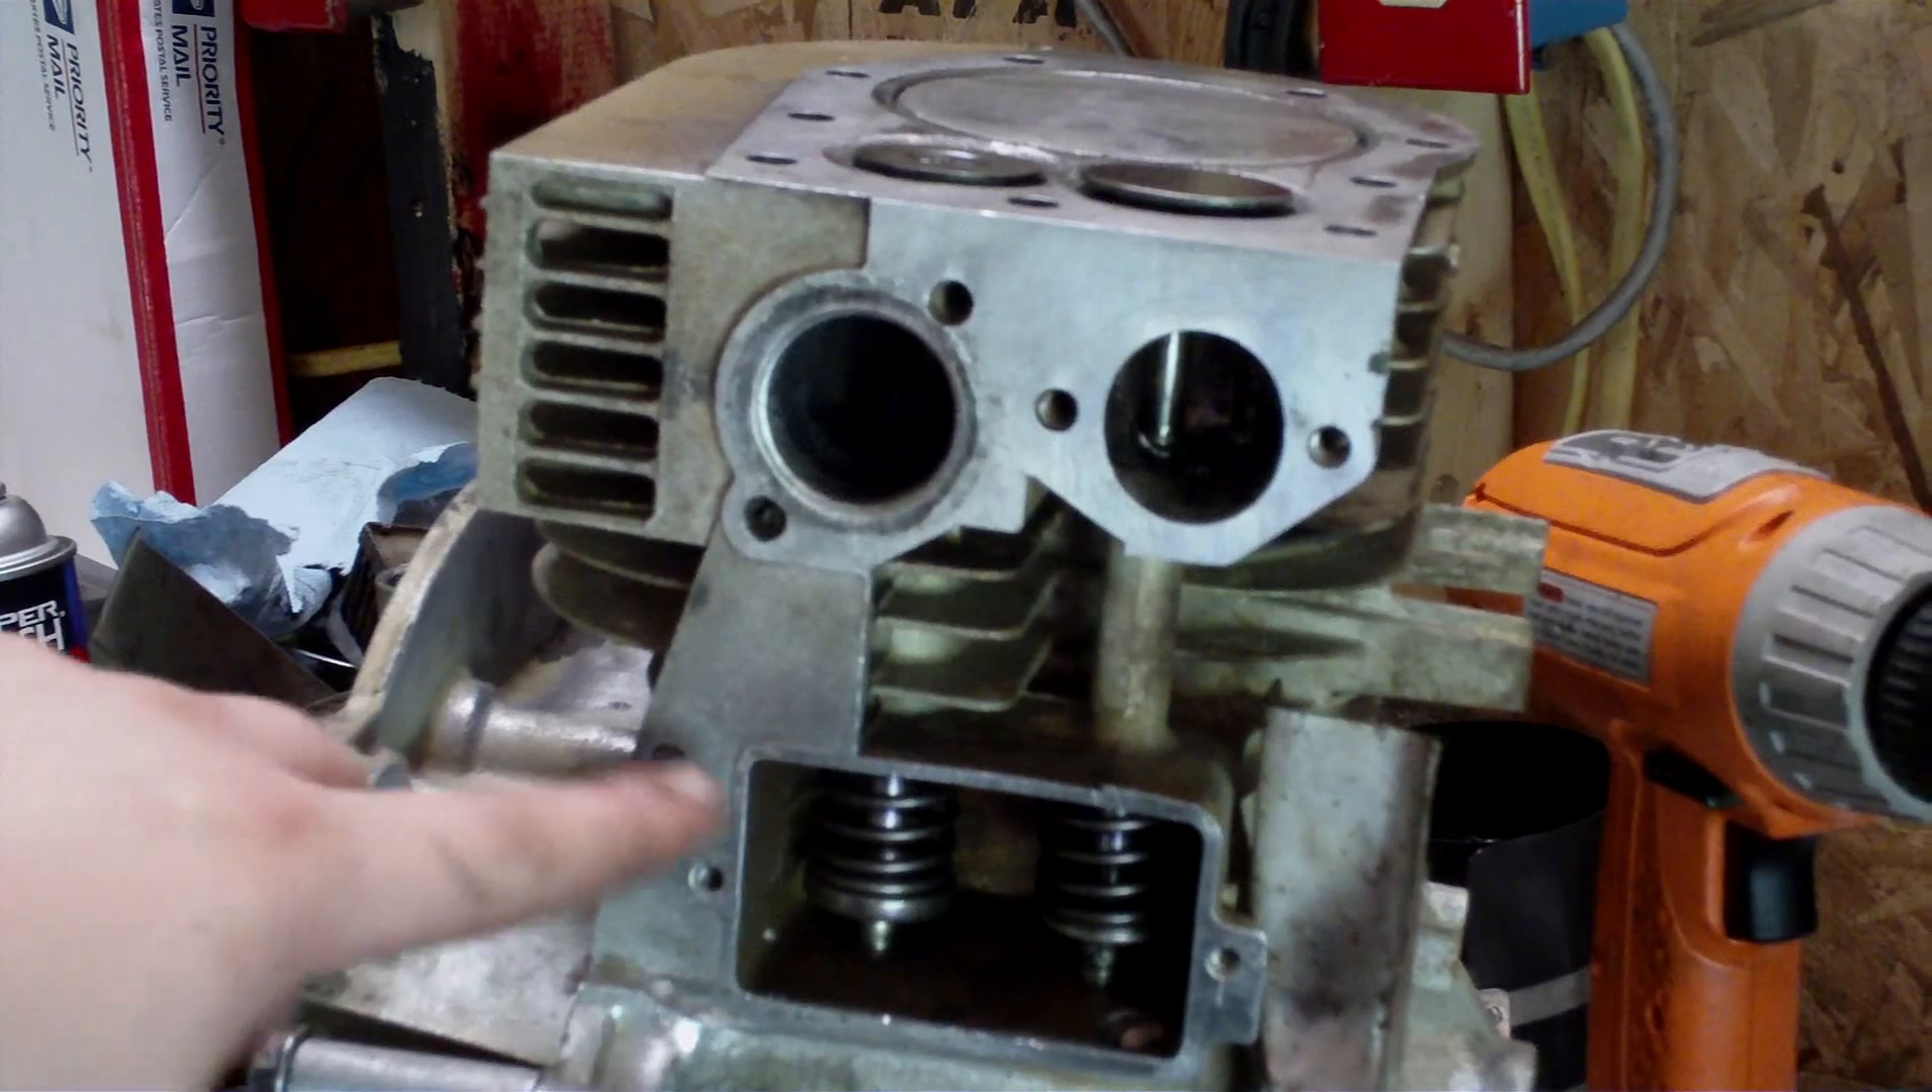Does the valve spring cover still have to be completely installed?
Yes.